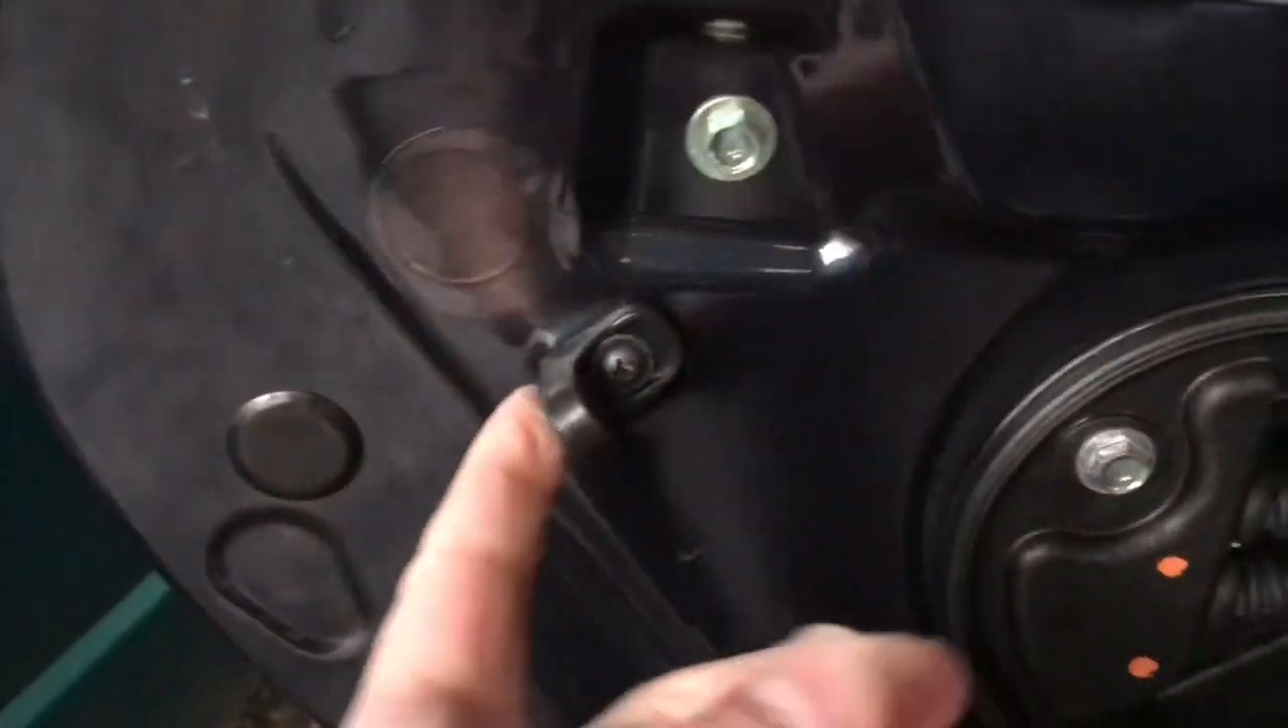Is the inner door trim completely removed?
Yes.